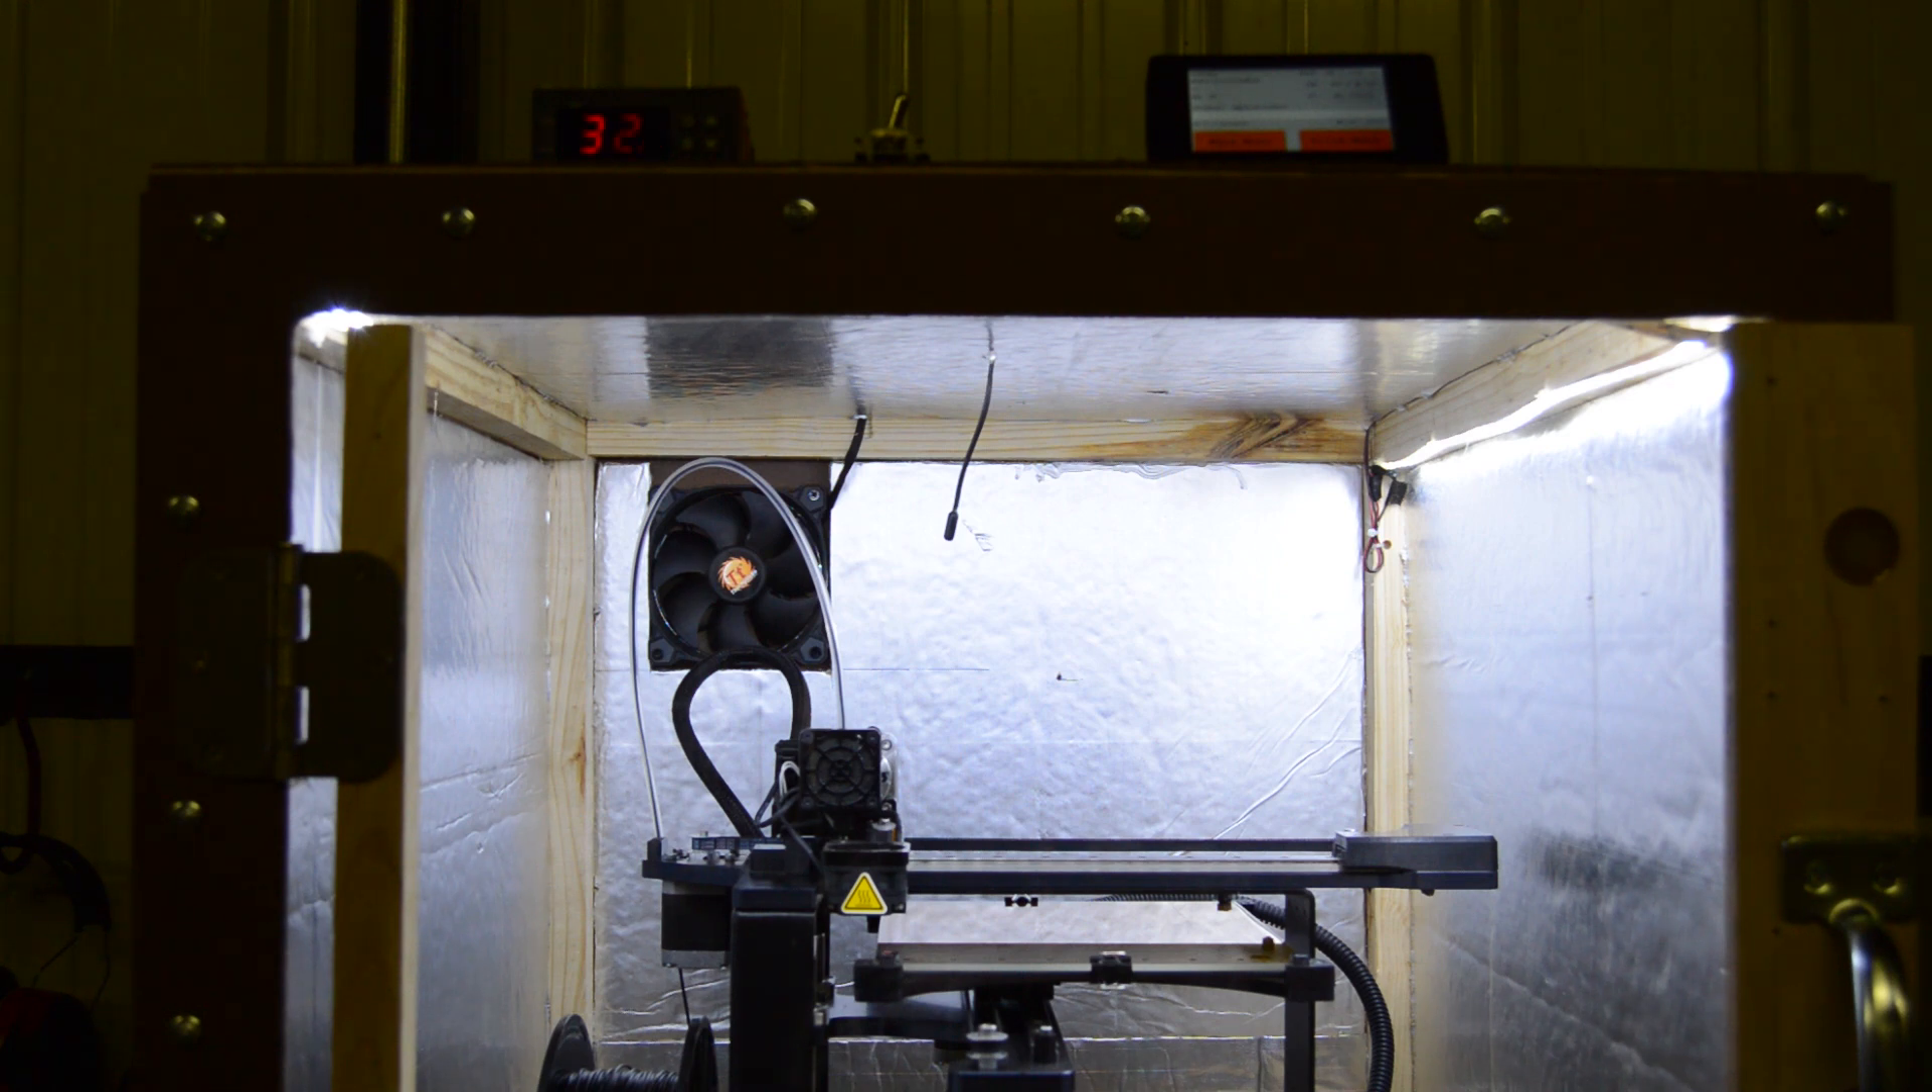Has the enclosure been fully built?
Yes.